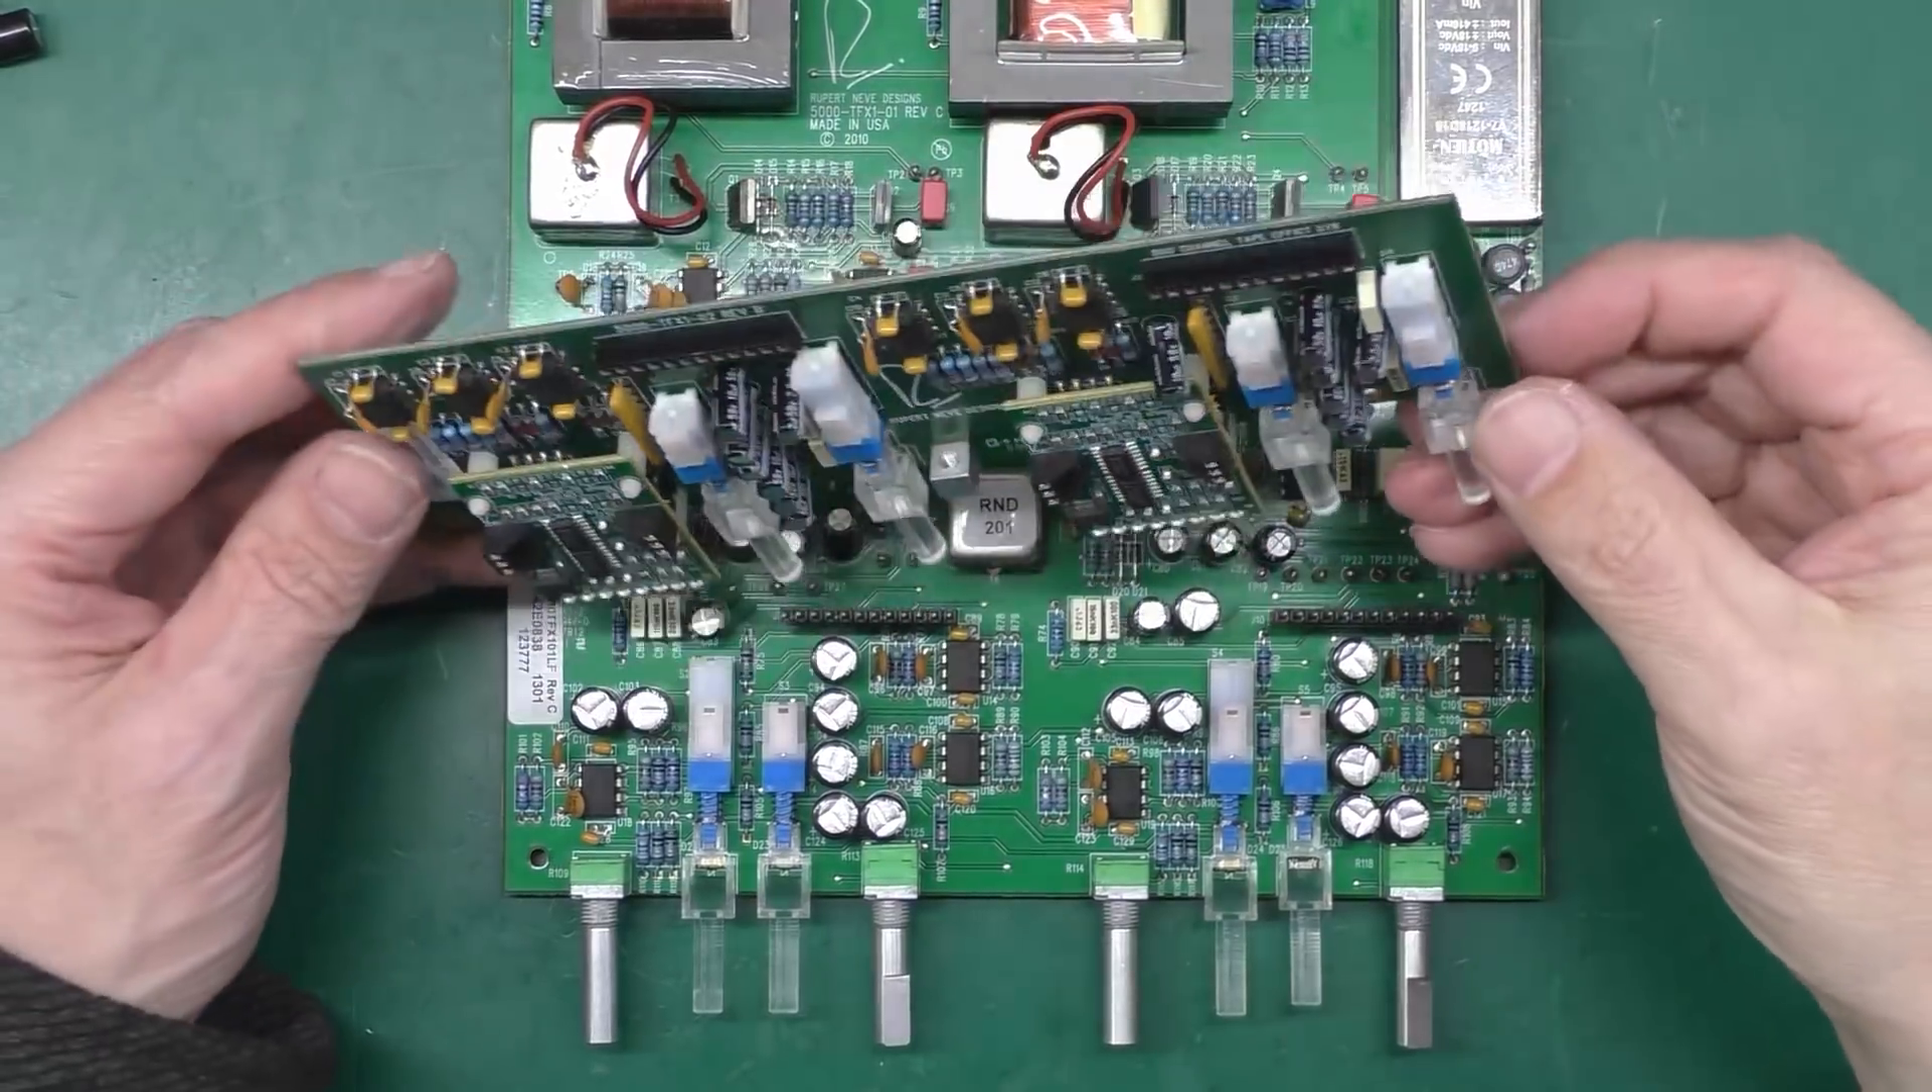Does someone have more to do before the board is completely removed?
No.